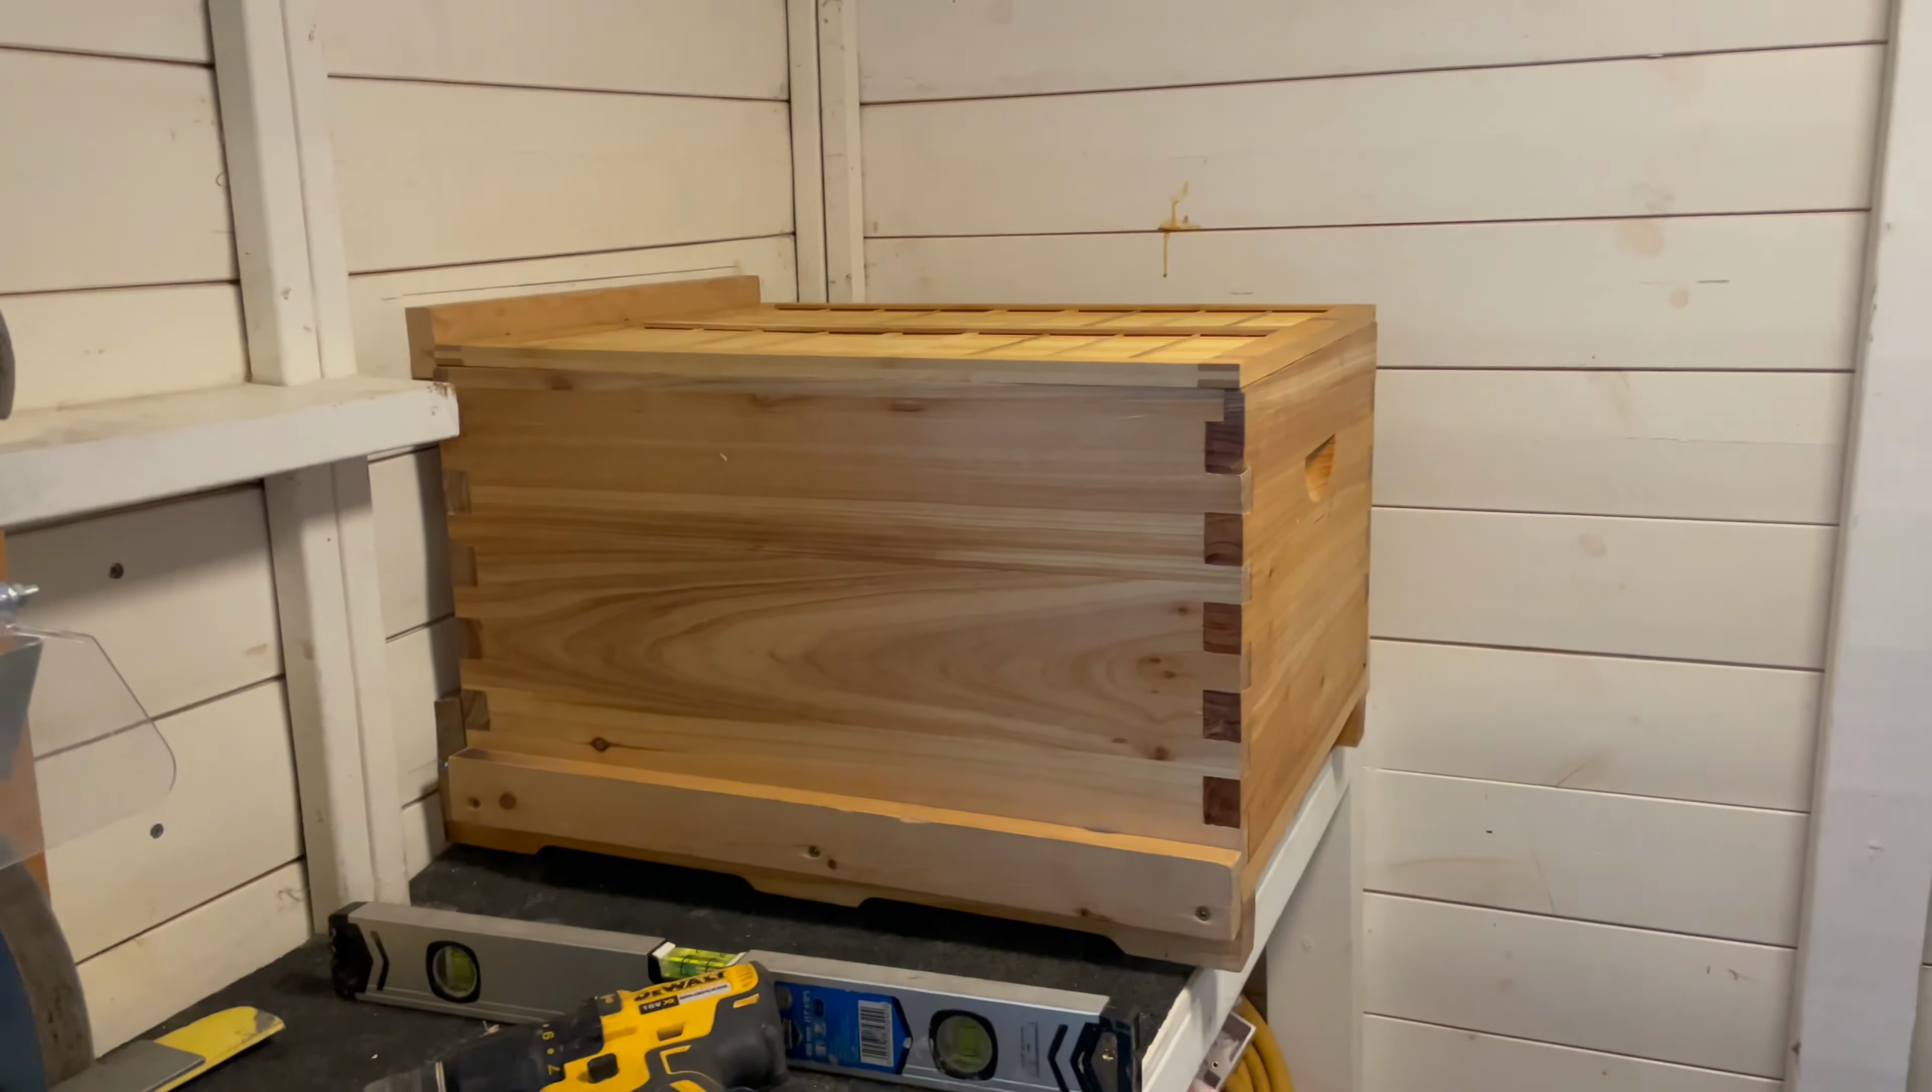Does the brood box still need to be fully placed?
No.